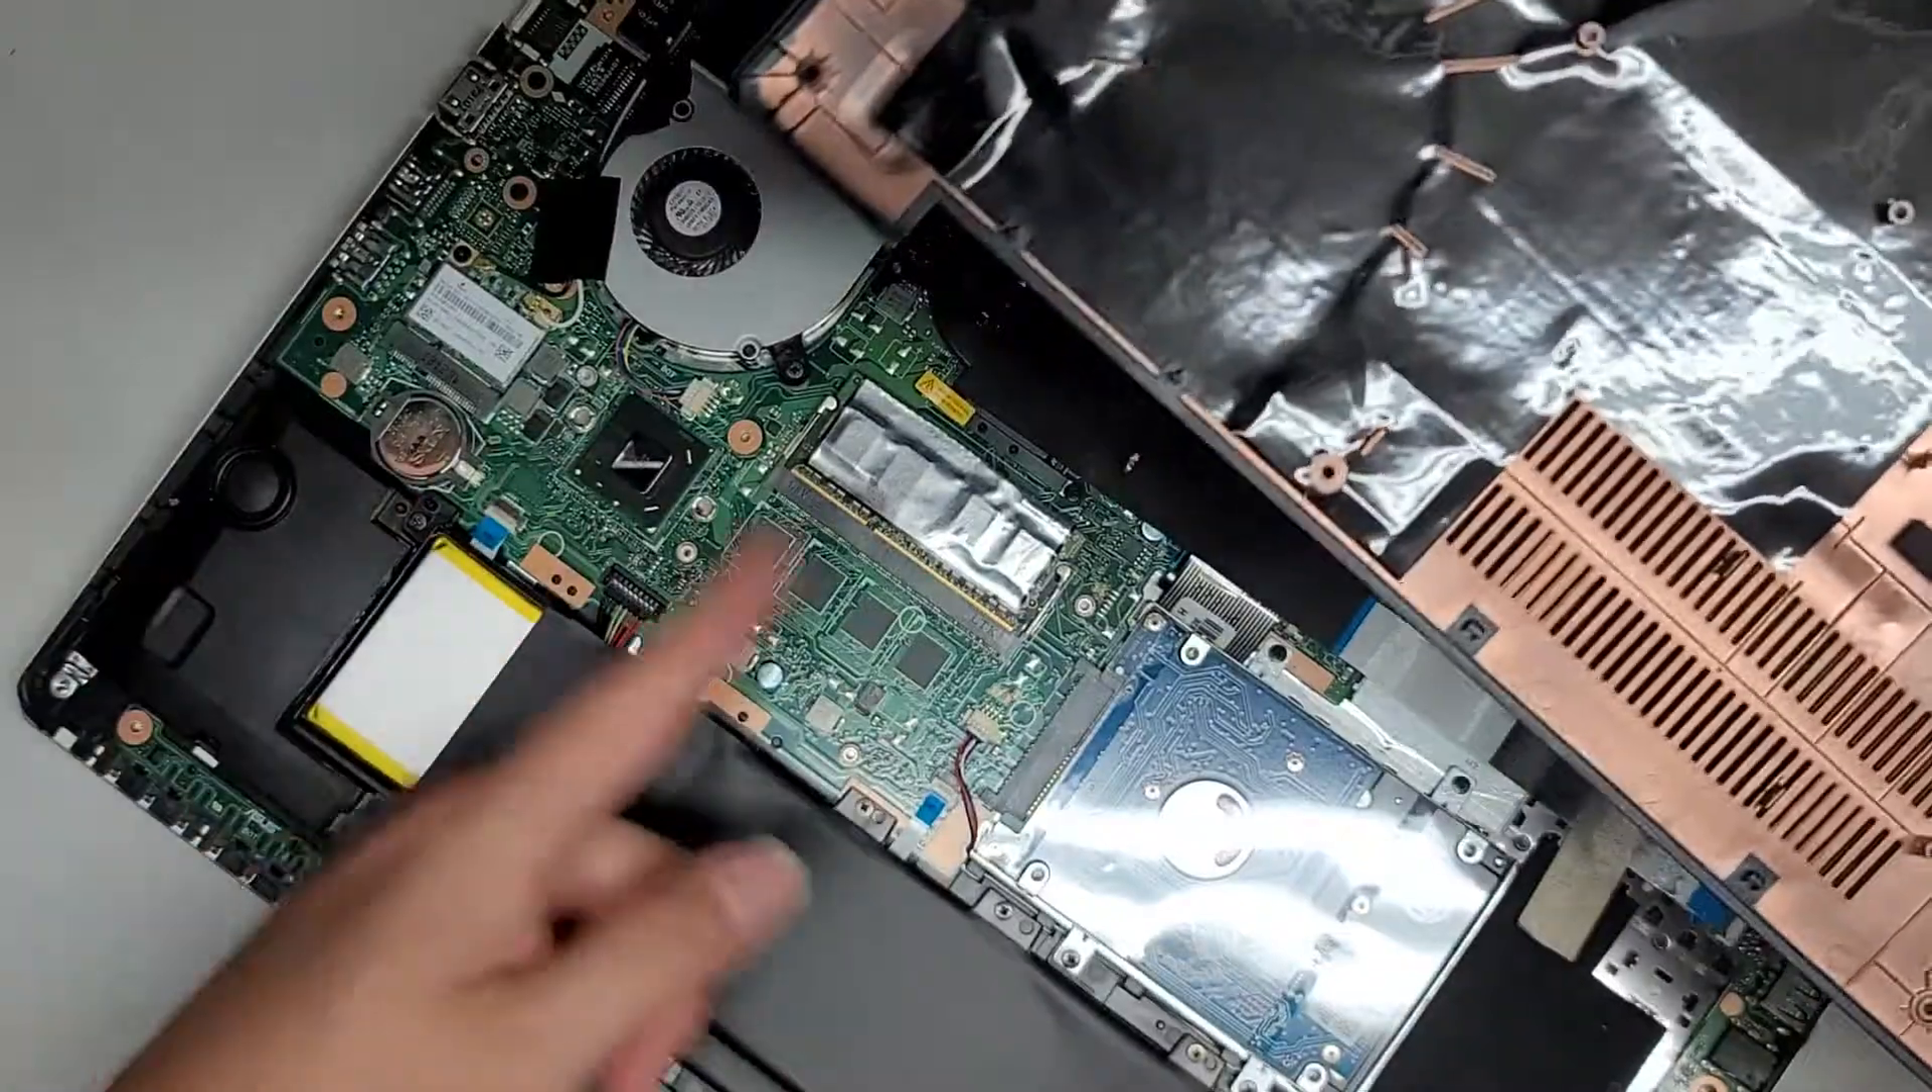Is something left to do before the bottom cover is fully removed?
No.